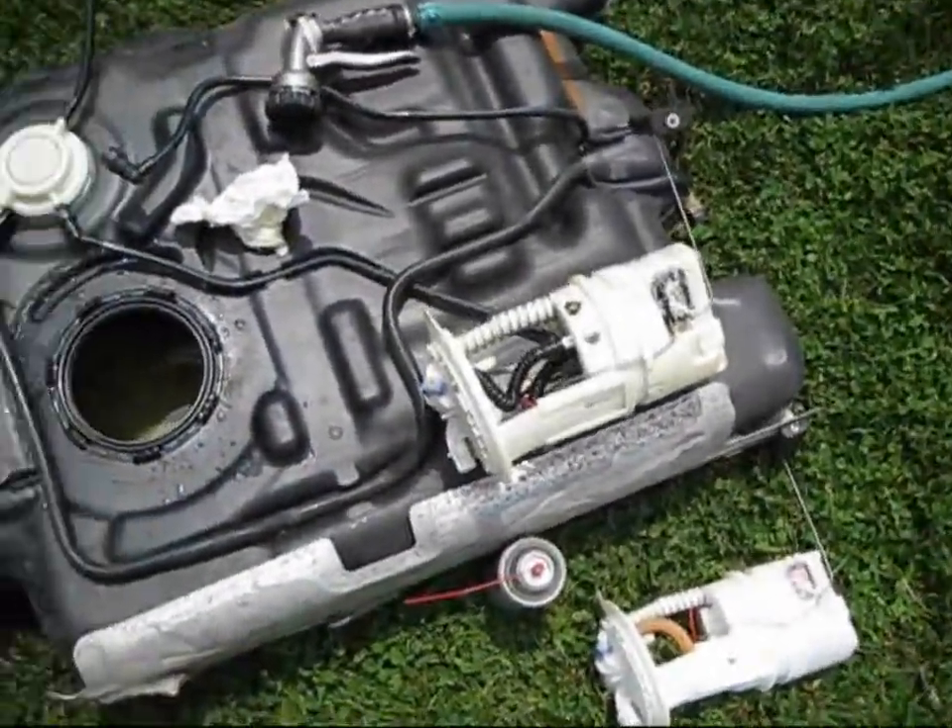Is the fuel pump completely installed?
No.